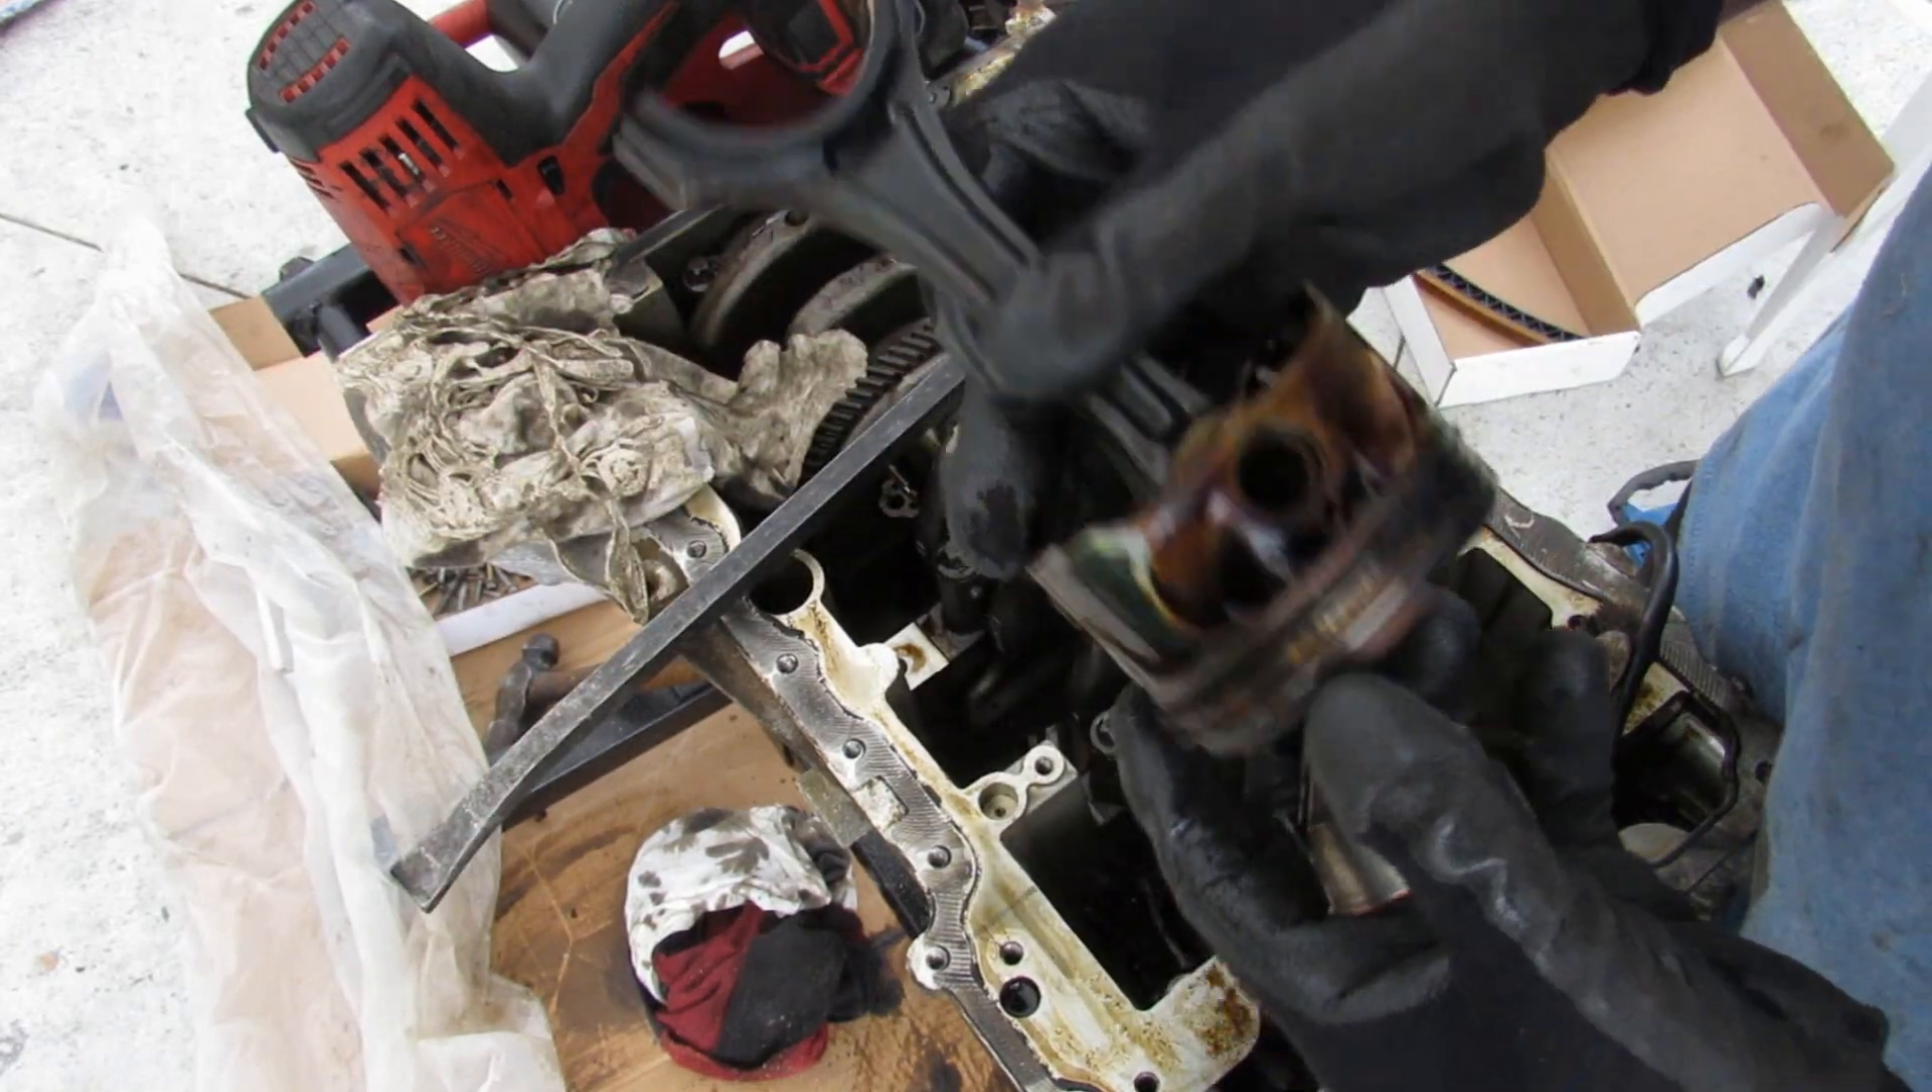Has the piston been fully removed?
Yes.